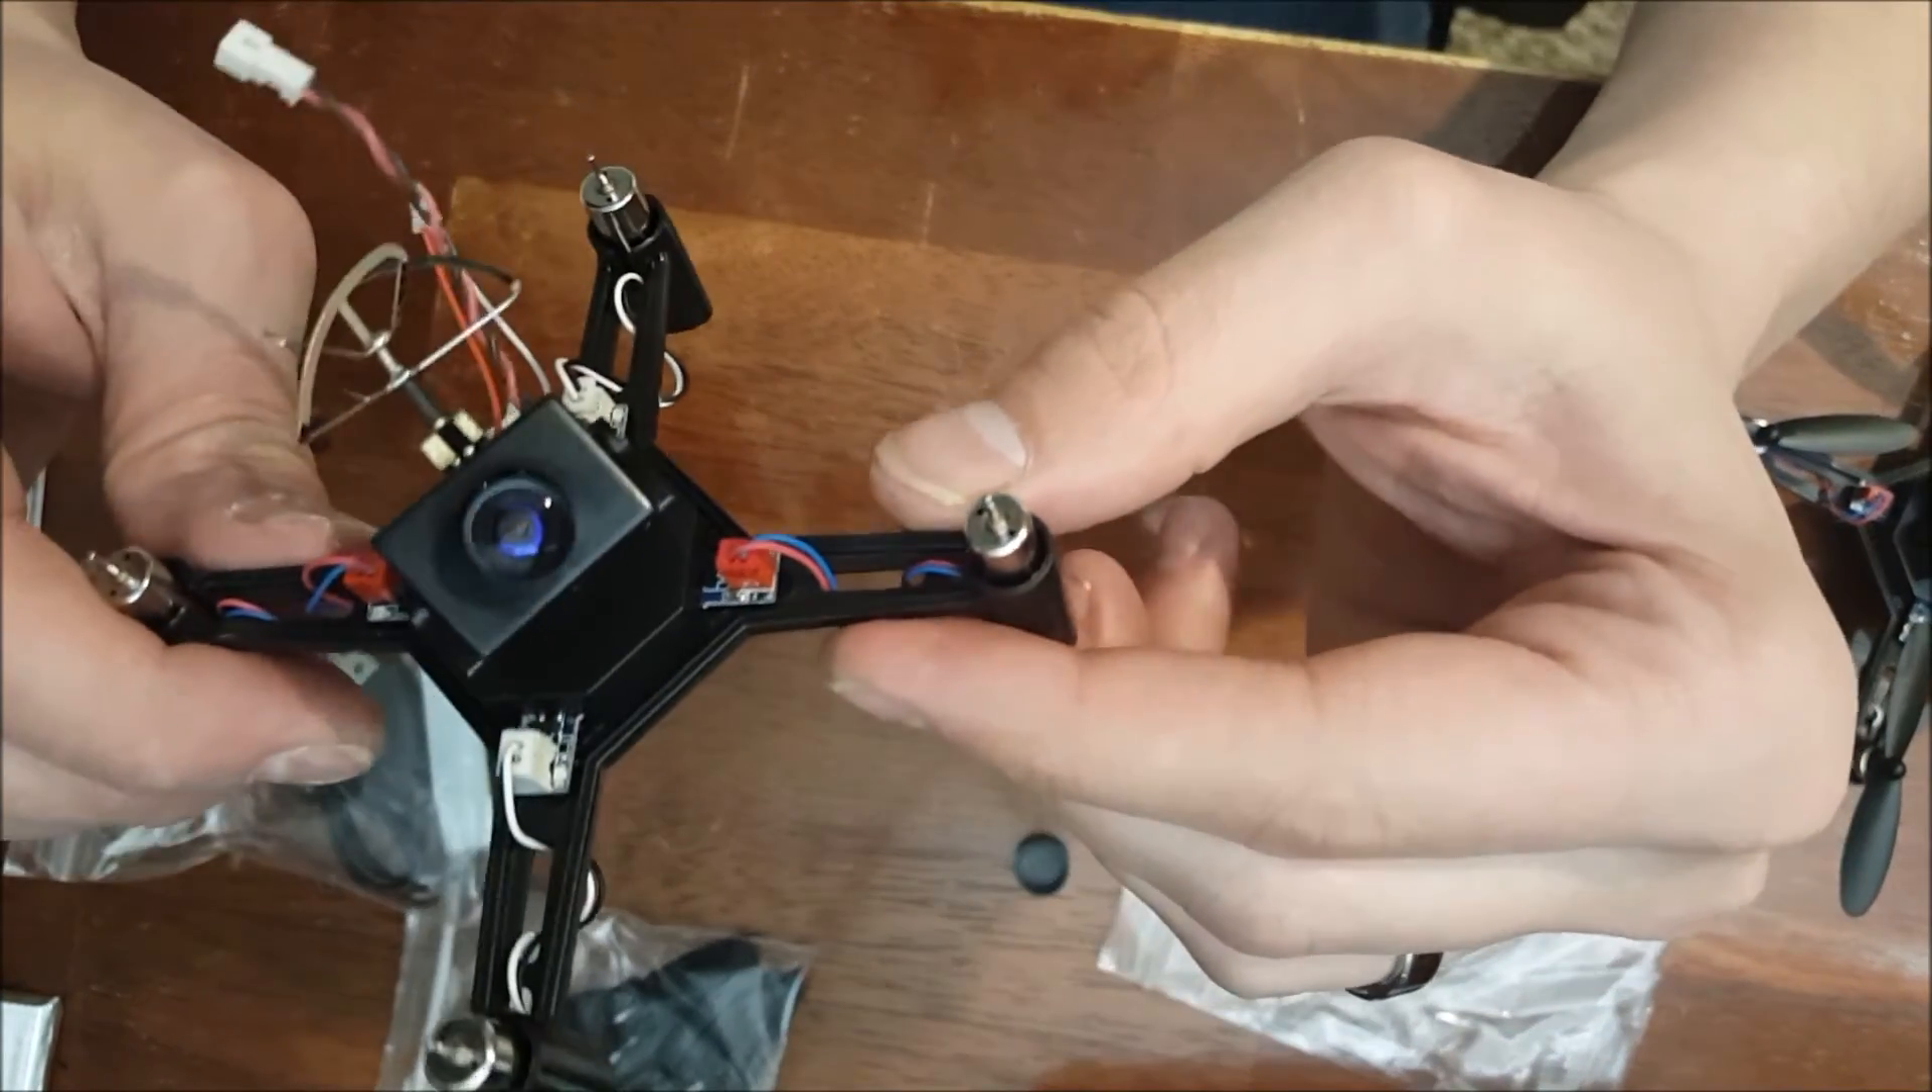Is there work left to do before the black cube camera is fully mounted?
No.